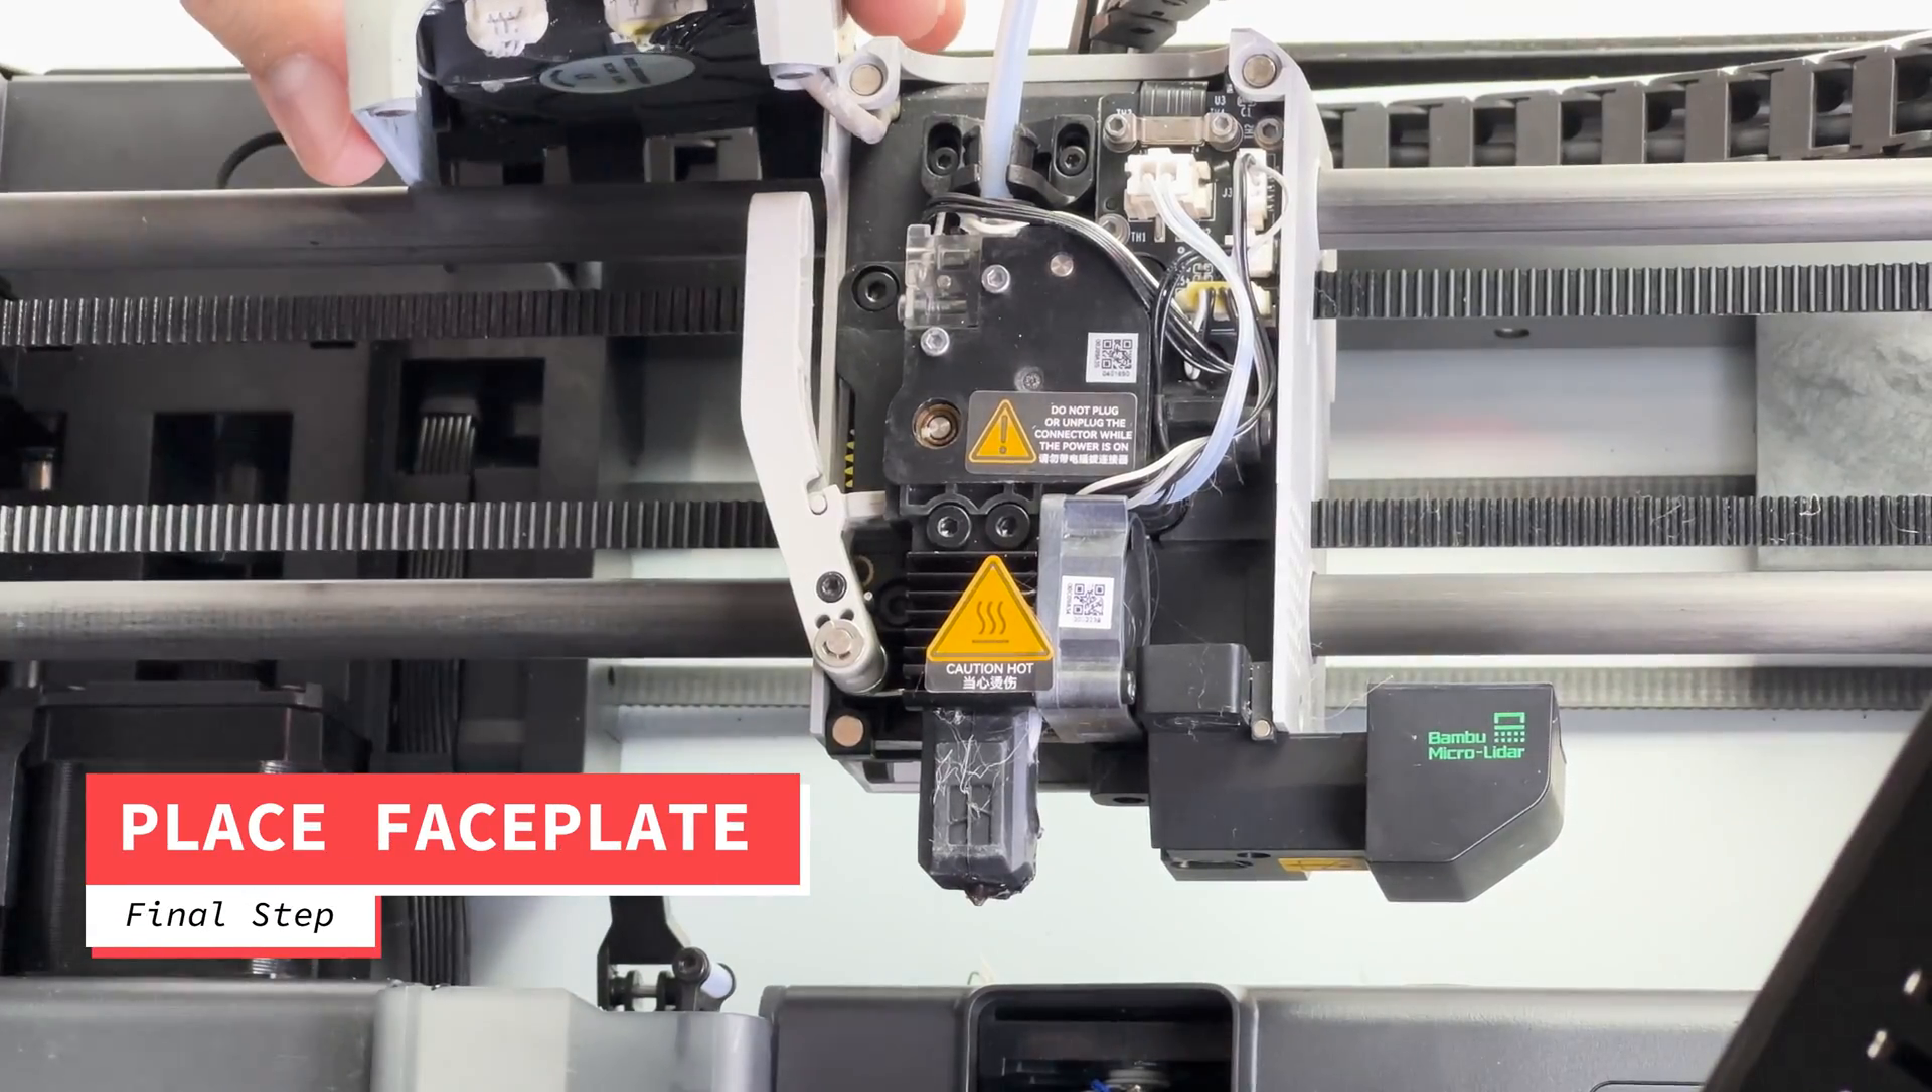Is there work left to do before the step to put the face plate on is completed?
Yes.